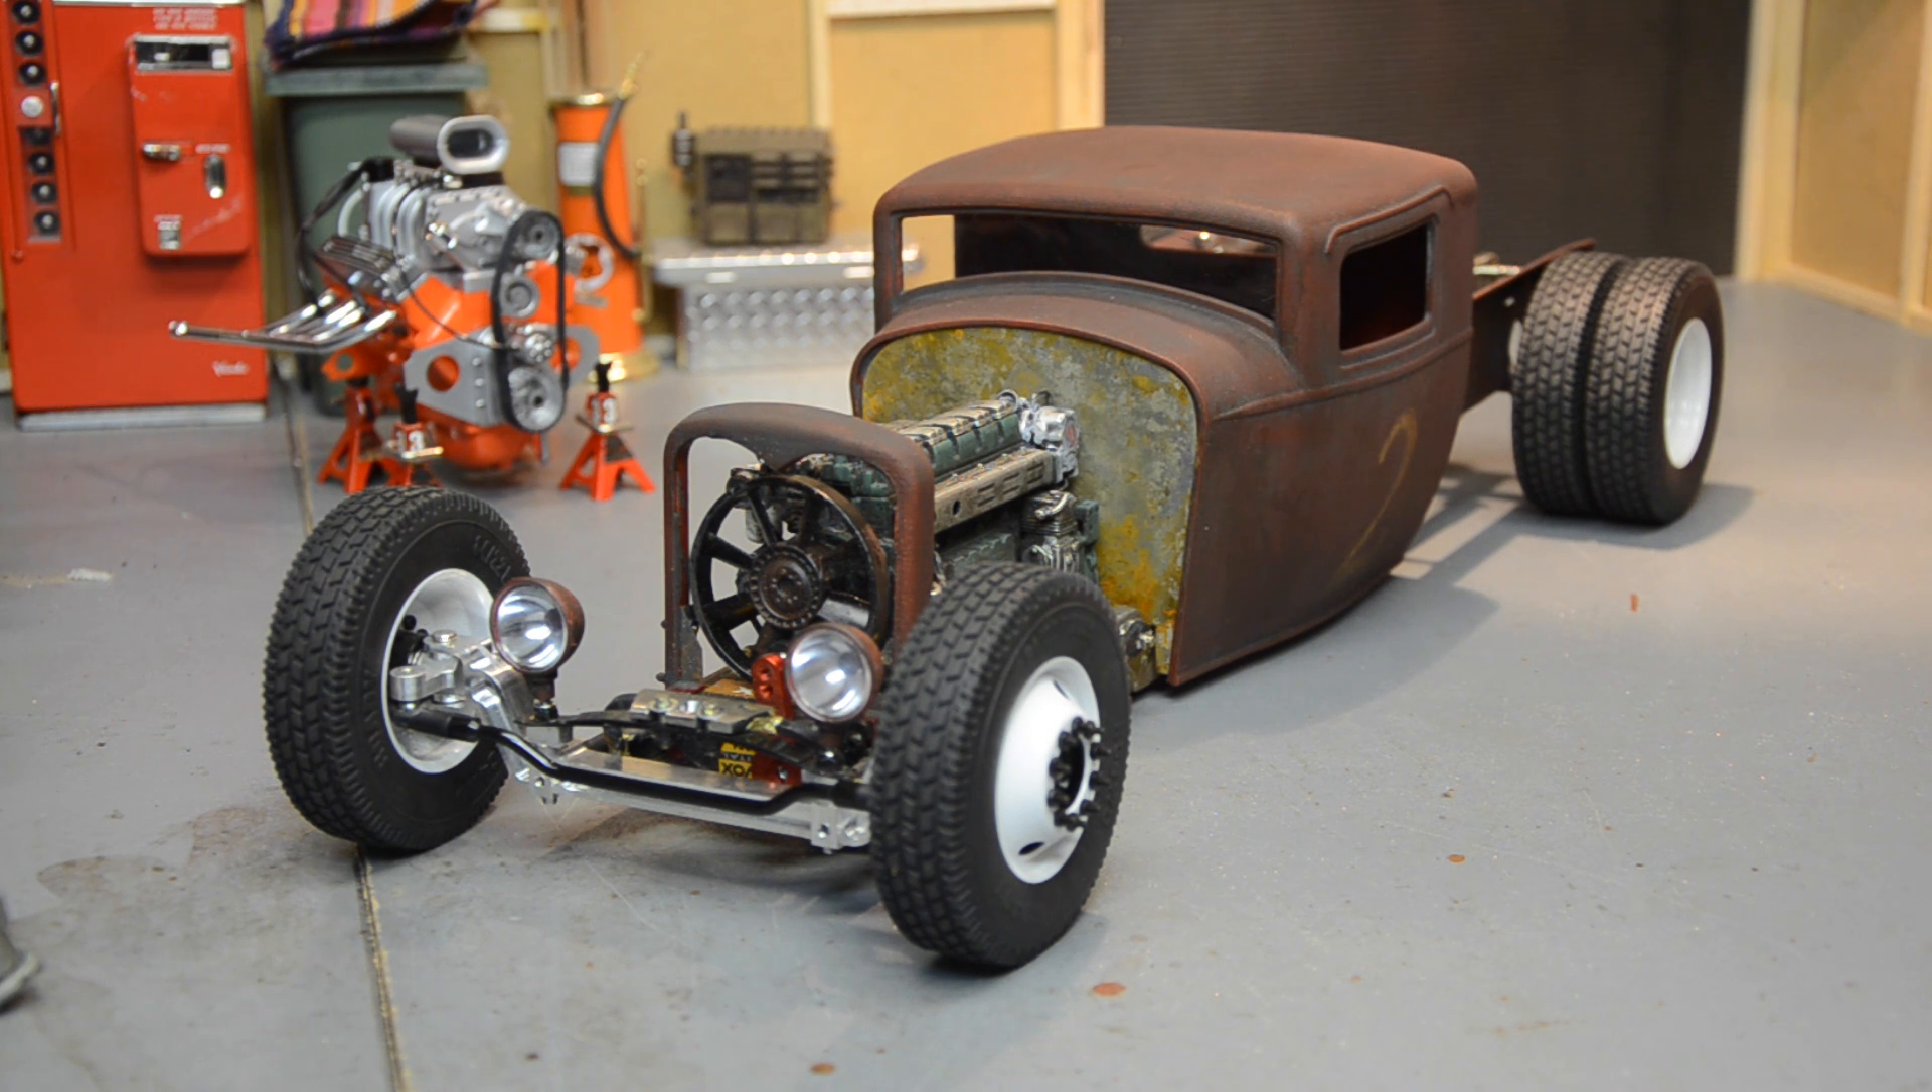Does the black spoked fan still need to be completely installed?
No.